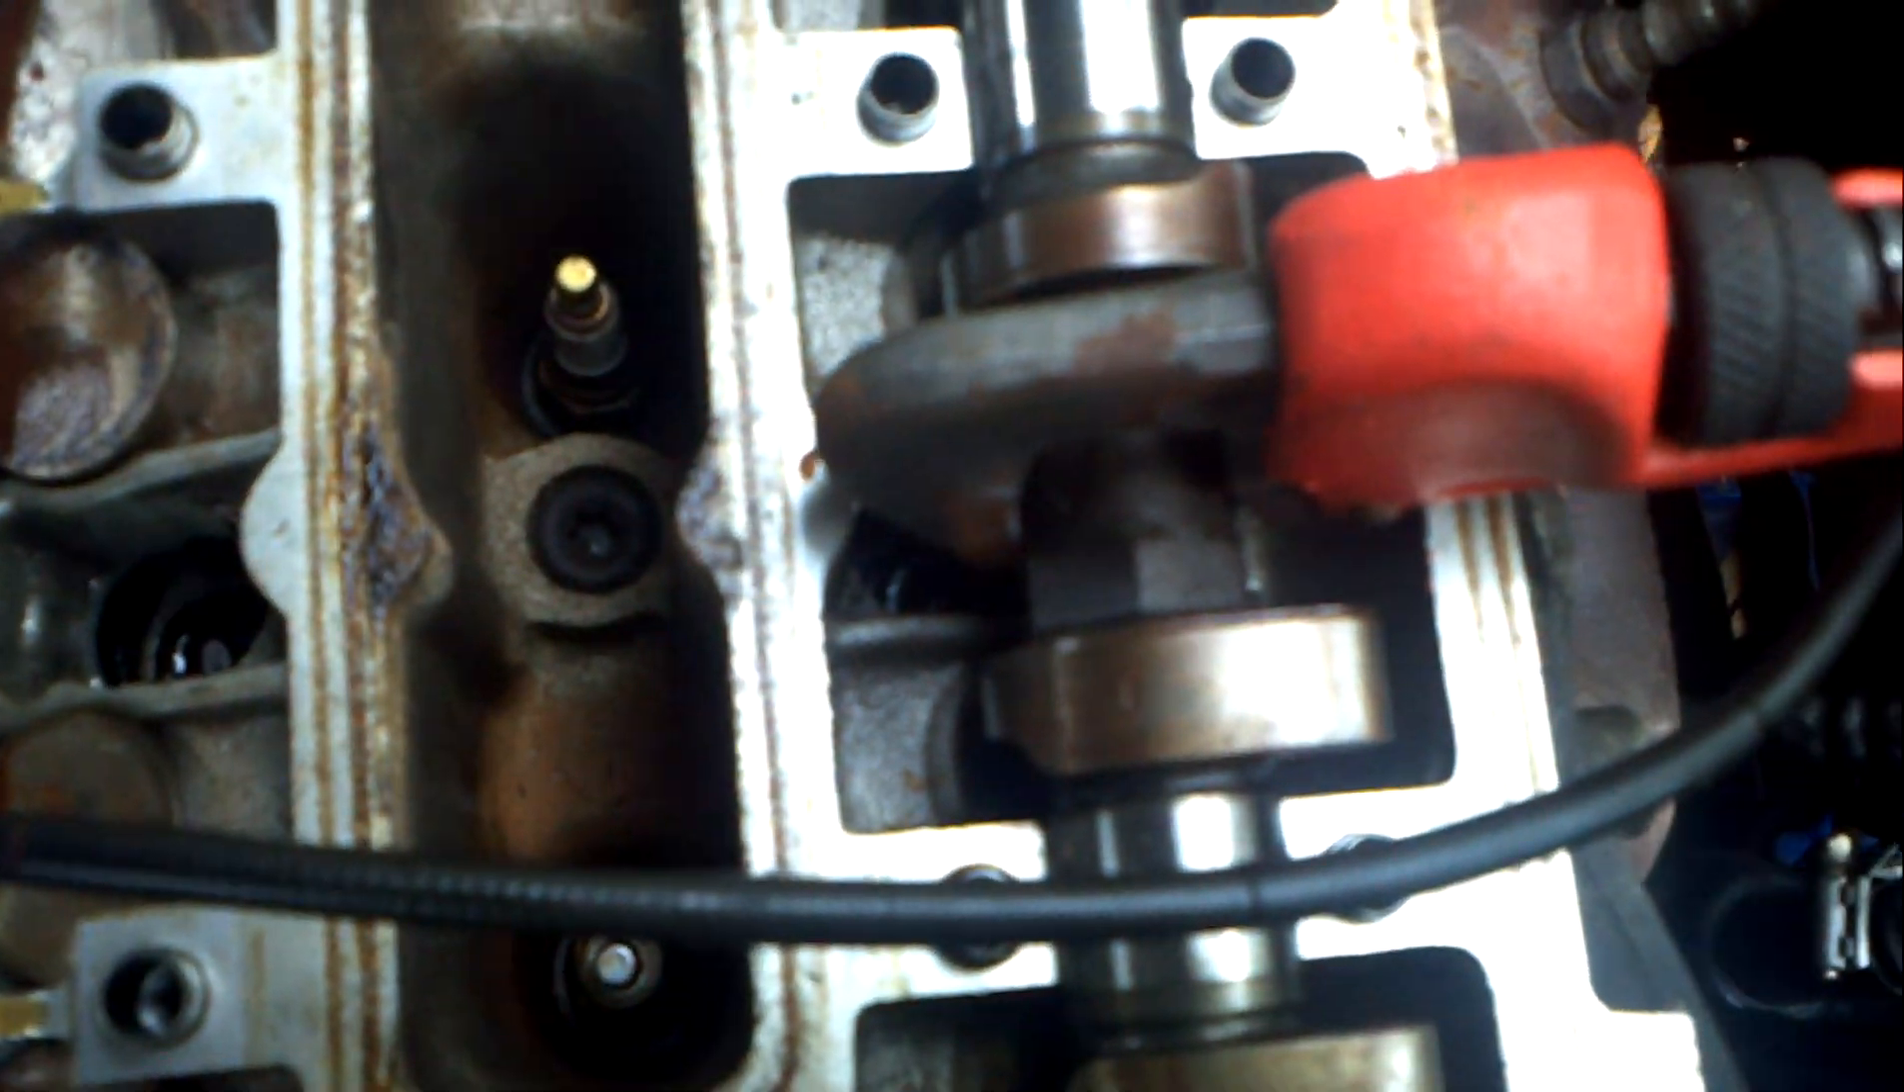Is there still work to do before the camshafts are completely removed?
Yes.